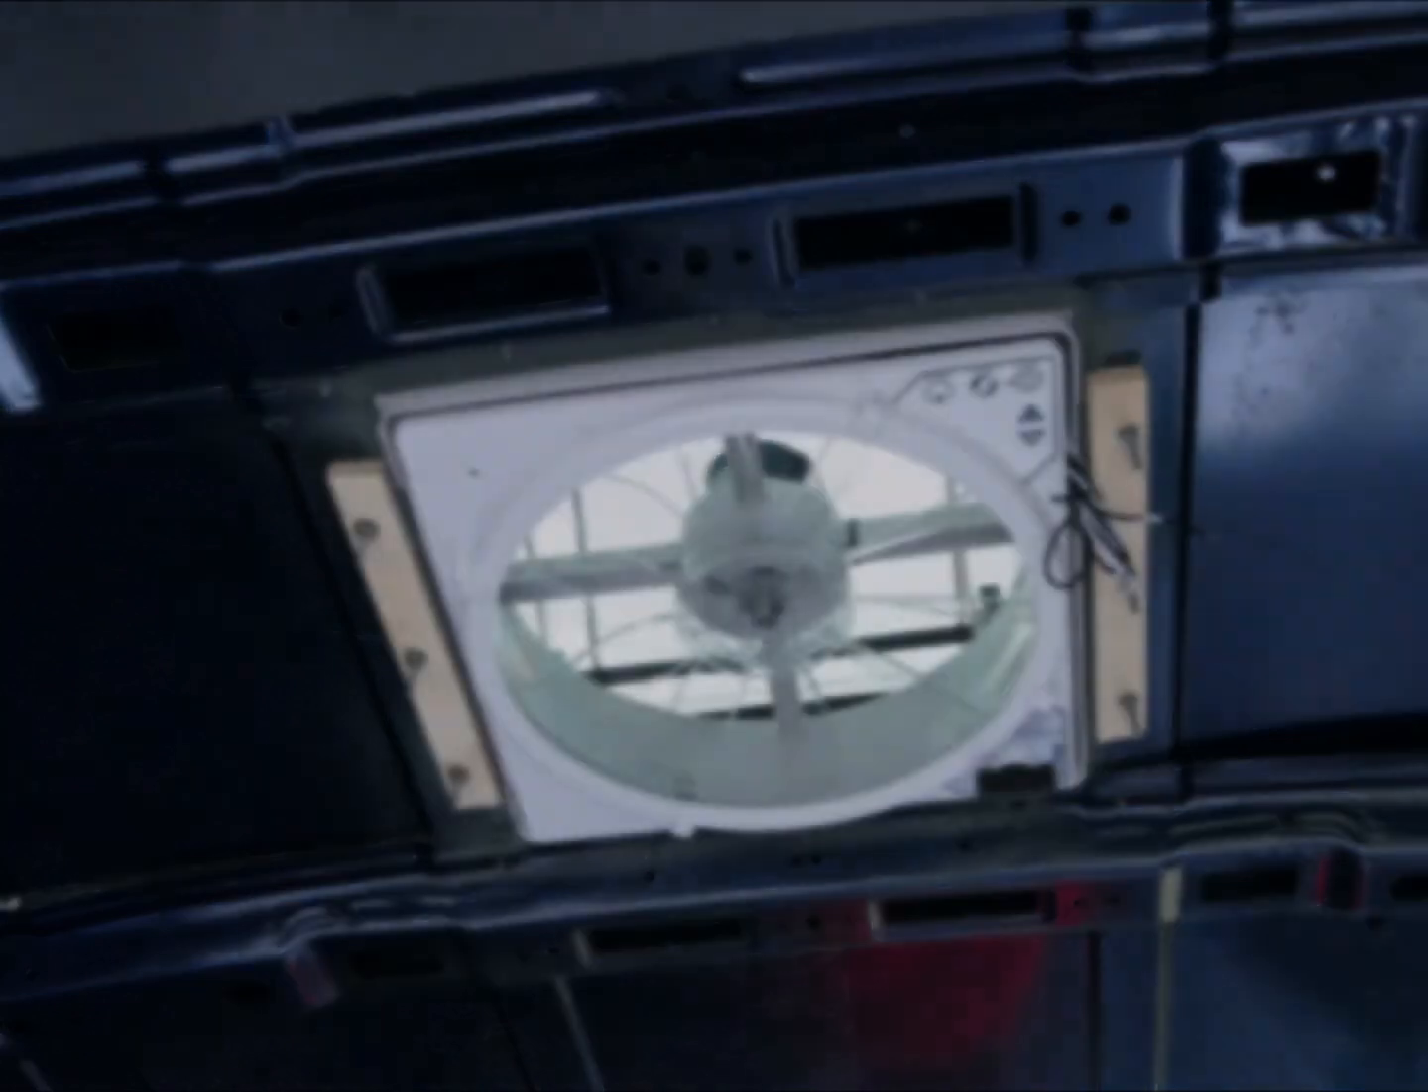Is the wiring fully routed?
No.